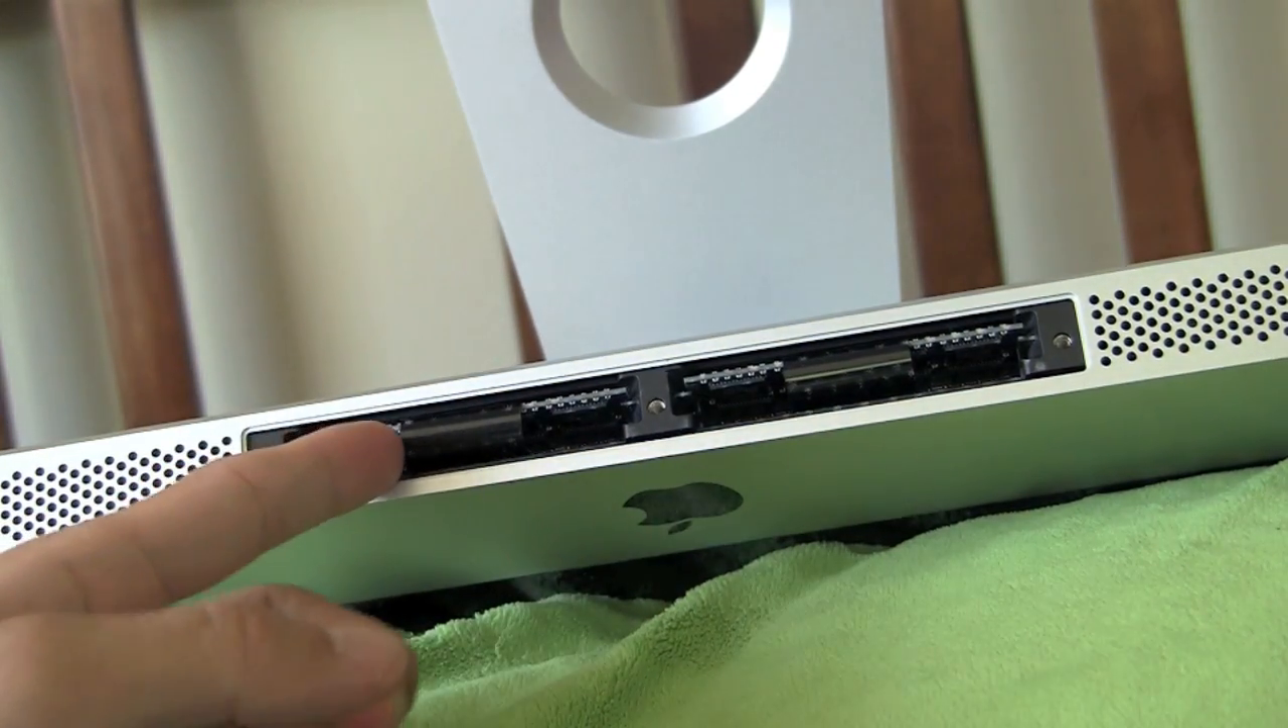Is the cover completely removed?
Yes.